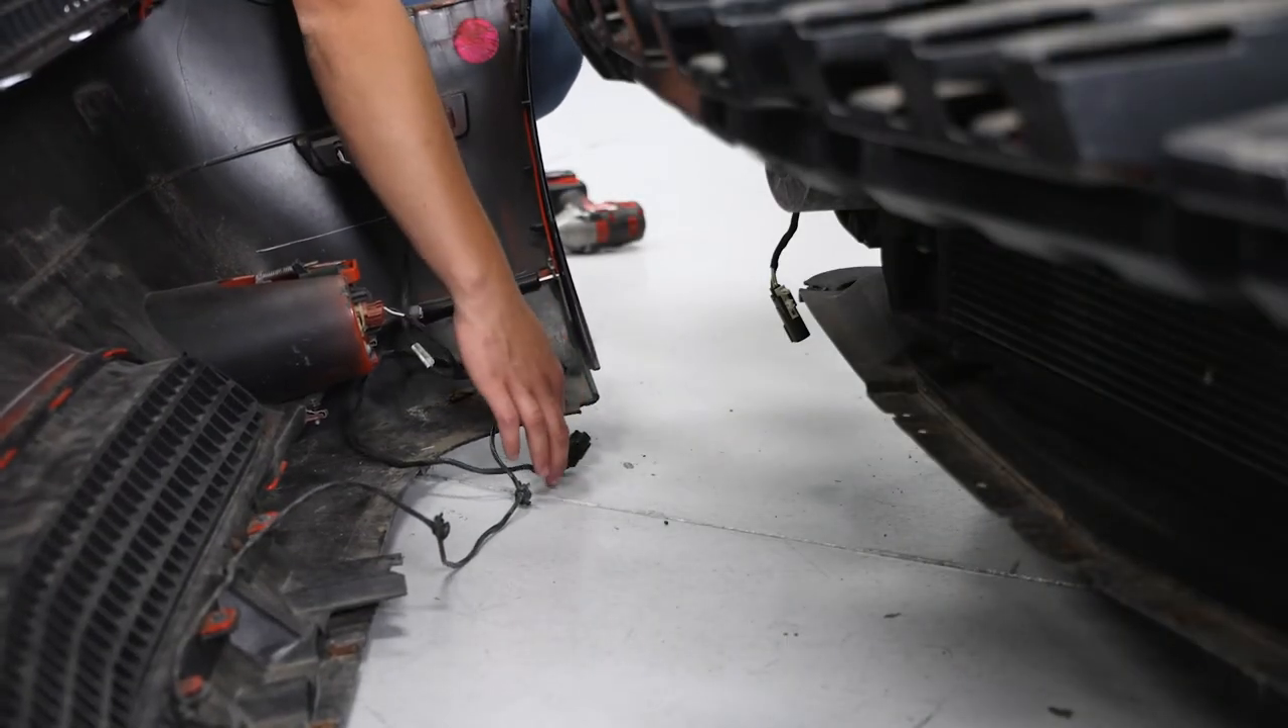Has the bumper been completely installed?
No.